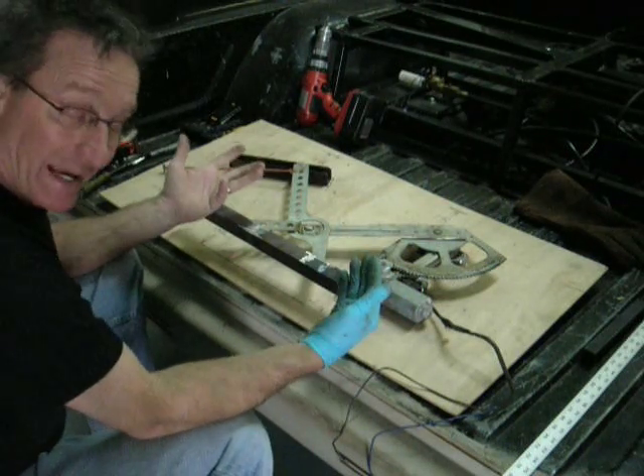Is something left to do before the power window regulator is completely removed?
No.